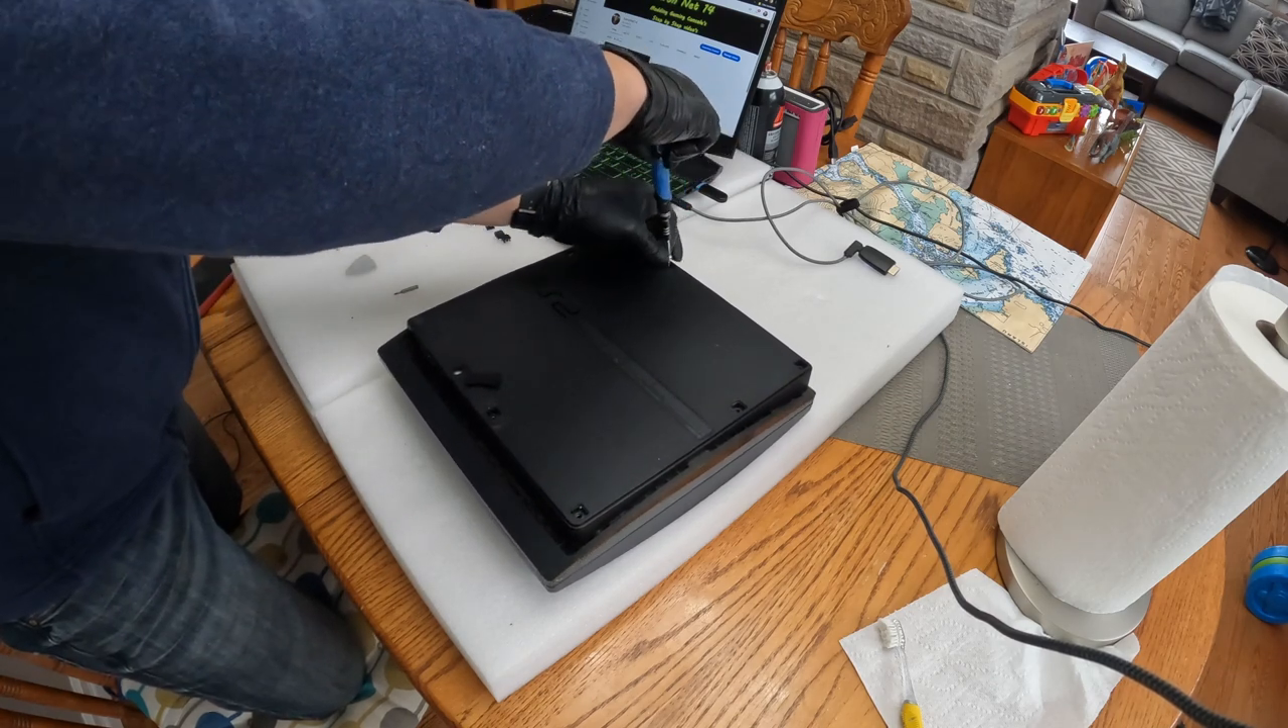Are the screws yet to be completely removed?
Yes.